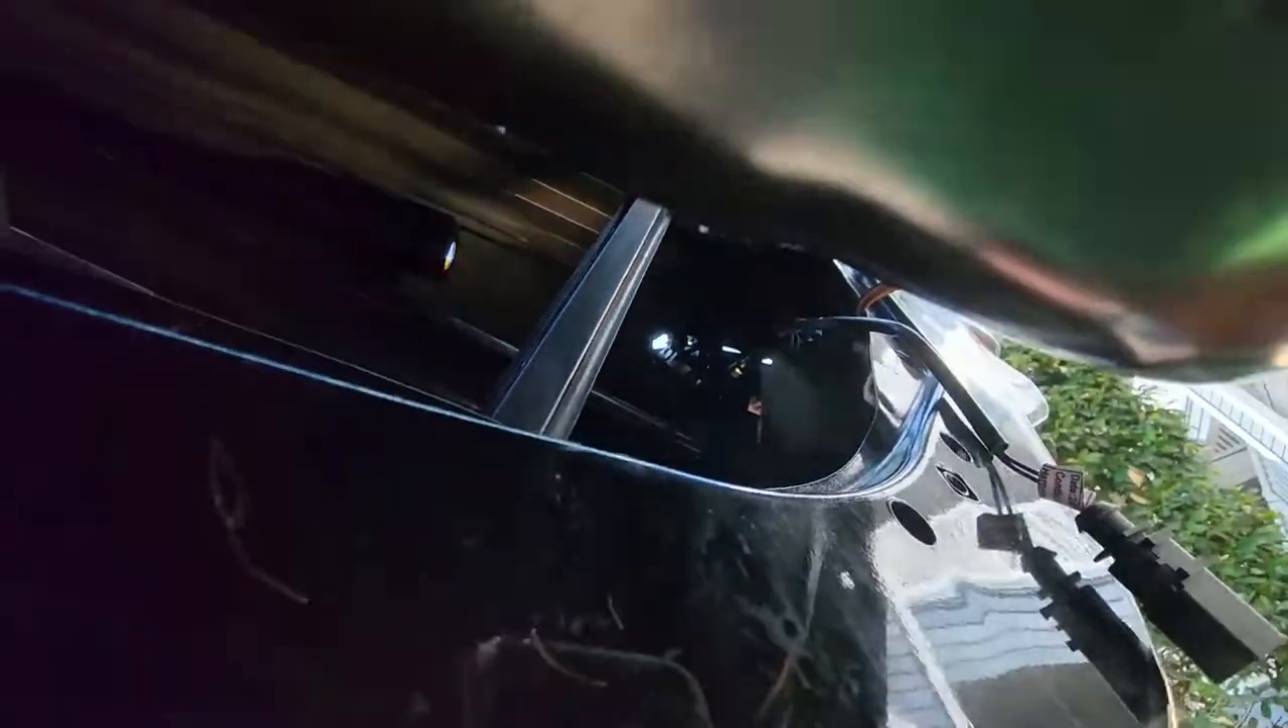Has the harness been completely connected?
No.